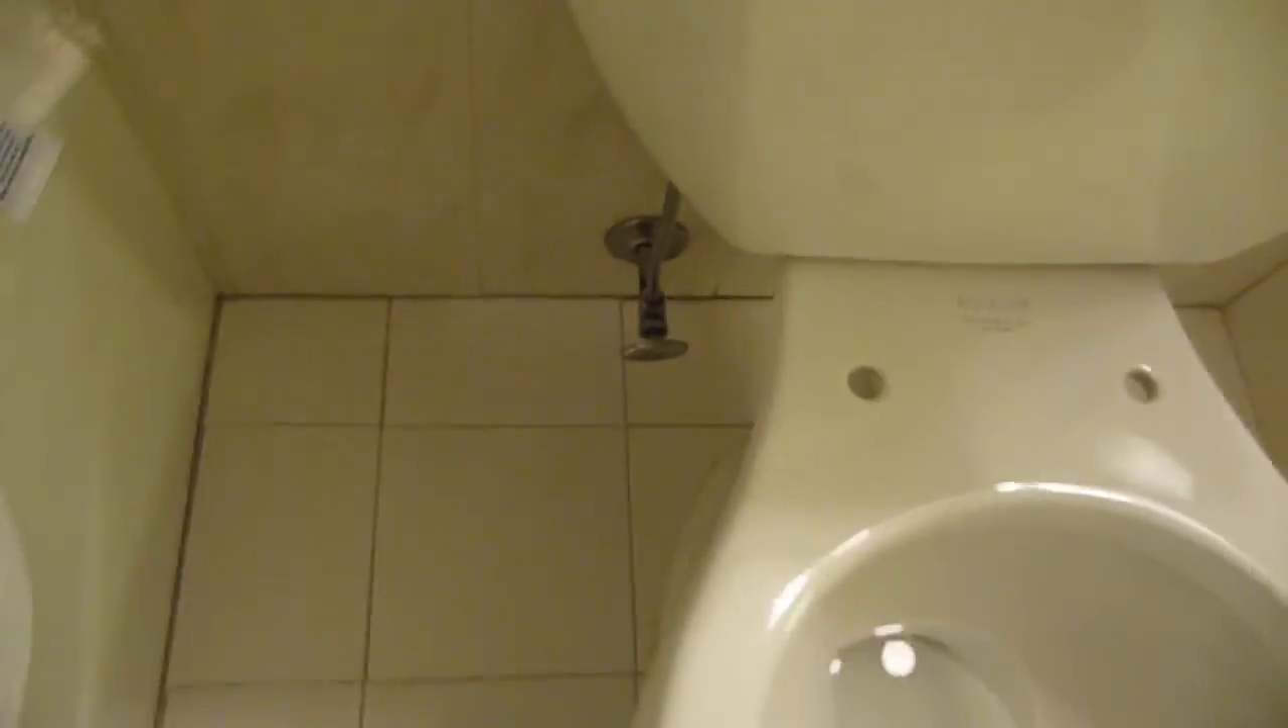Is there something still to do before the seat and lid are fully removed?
No.